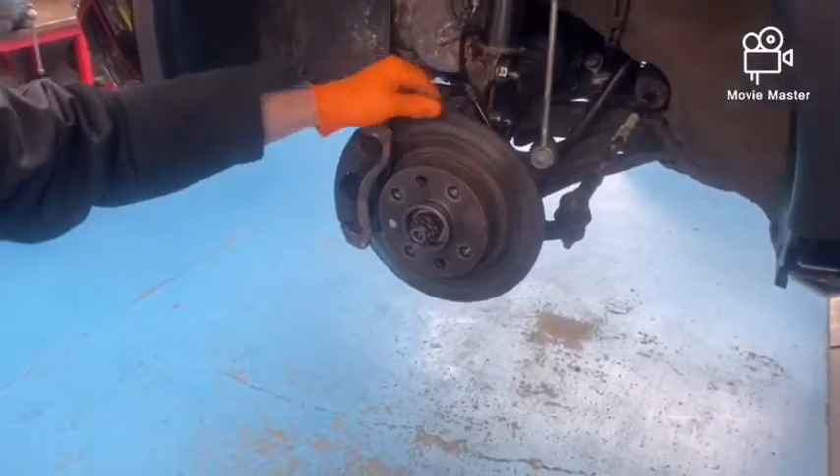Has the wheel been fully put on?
No.